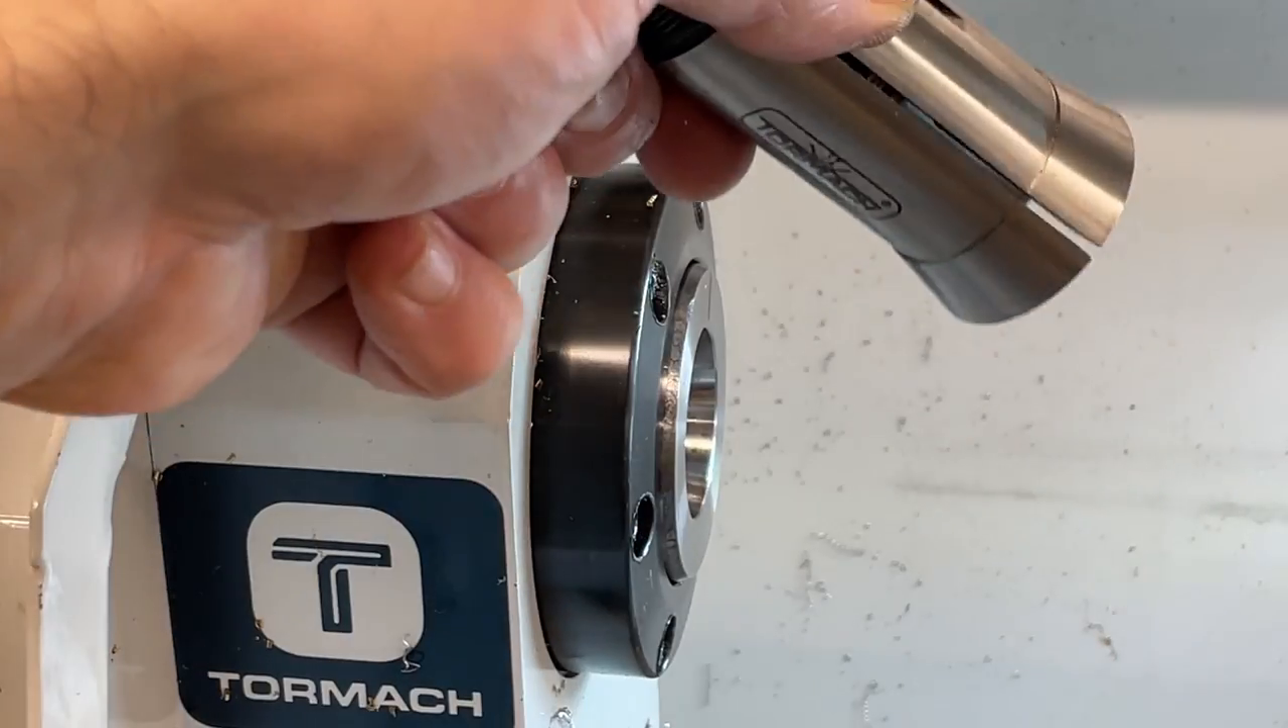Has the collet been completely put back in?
No.